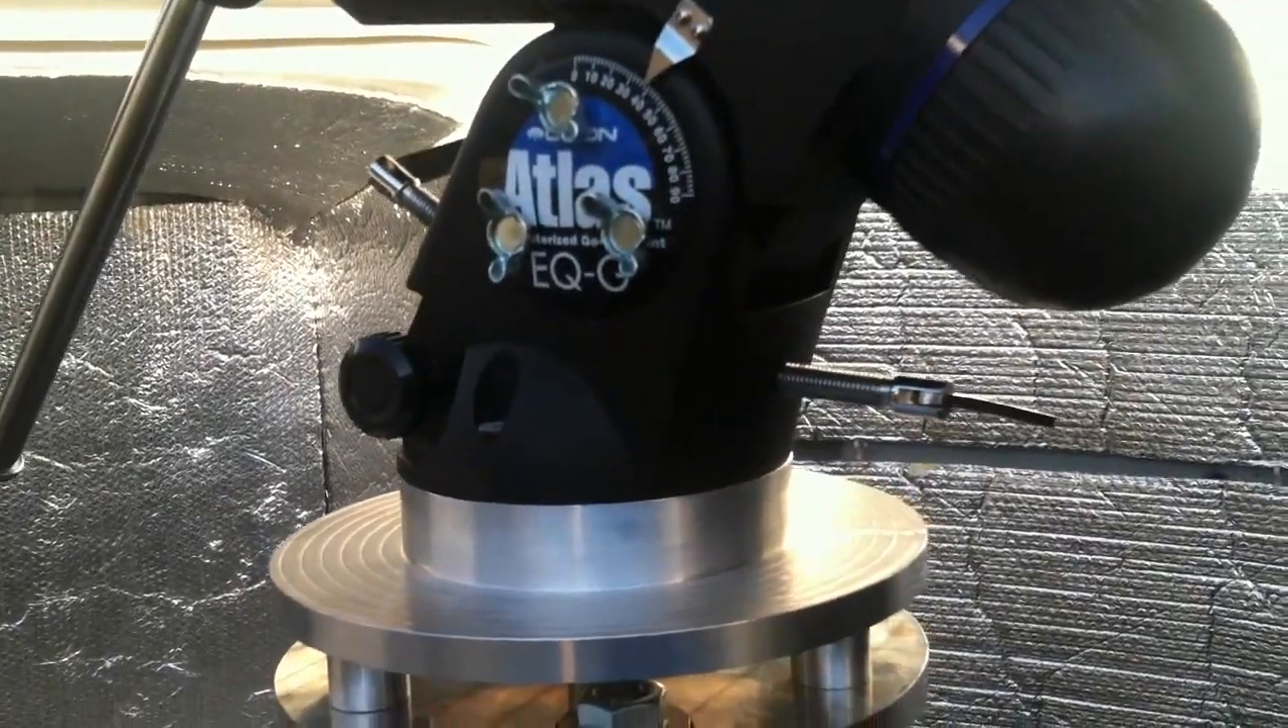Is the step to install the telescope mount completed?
Yes.